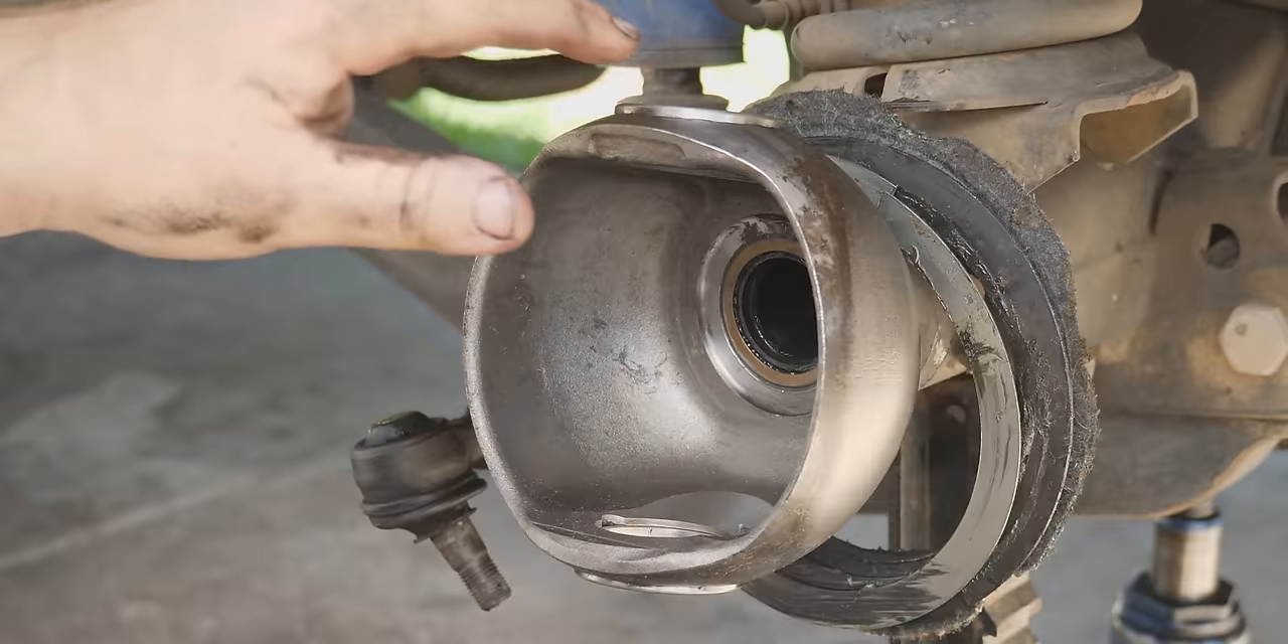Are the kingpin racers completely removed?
No.